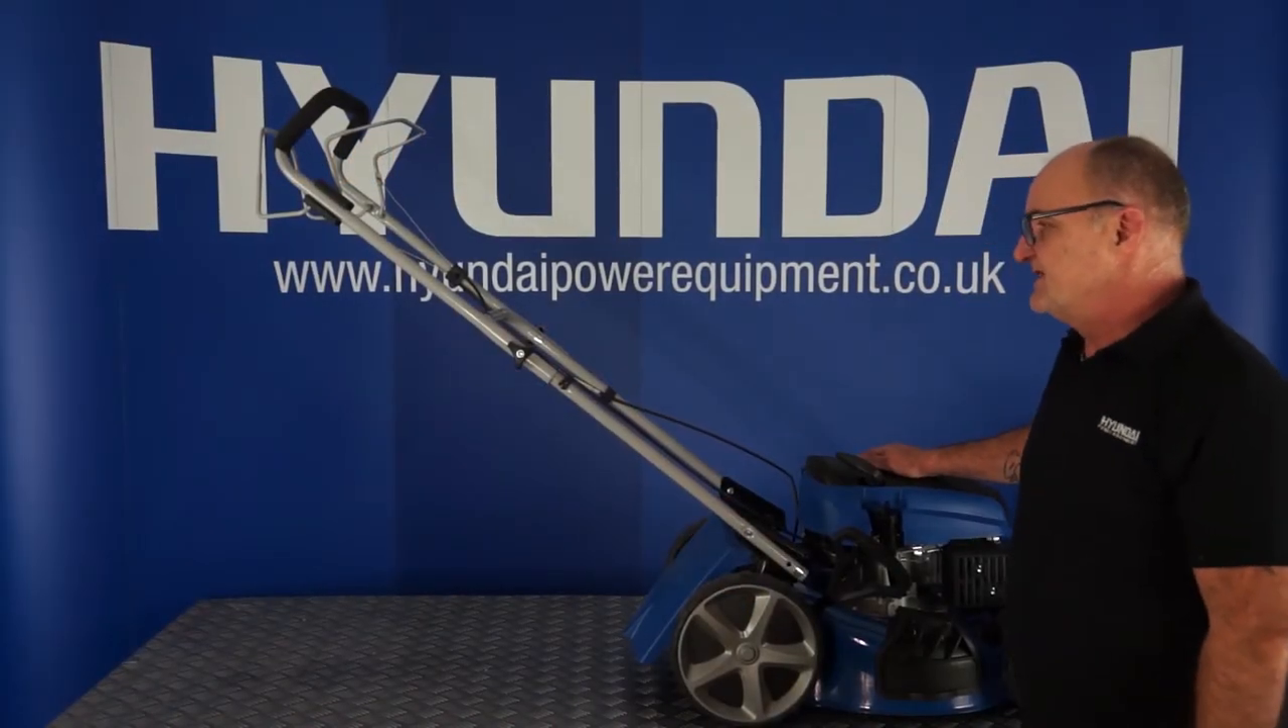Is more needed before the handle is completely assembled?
No.